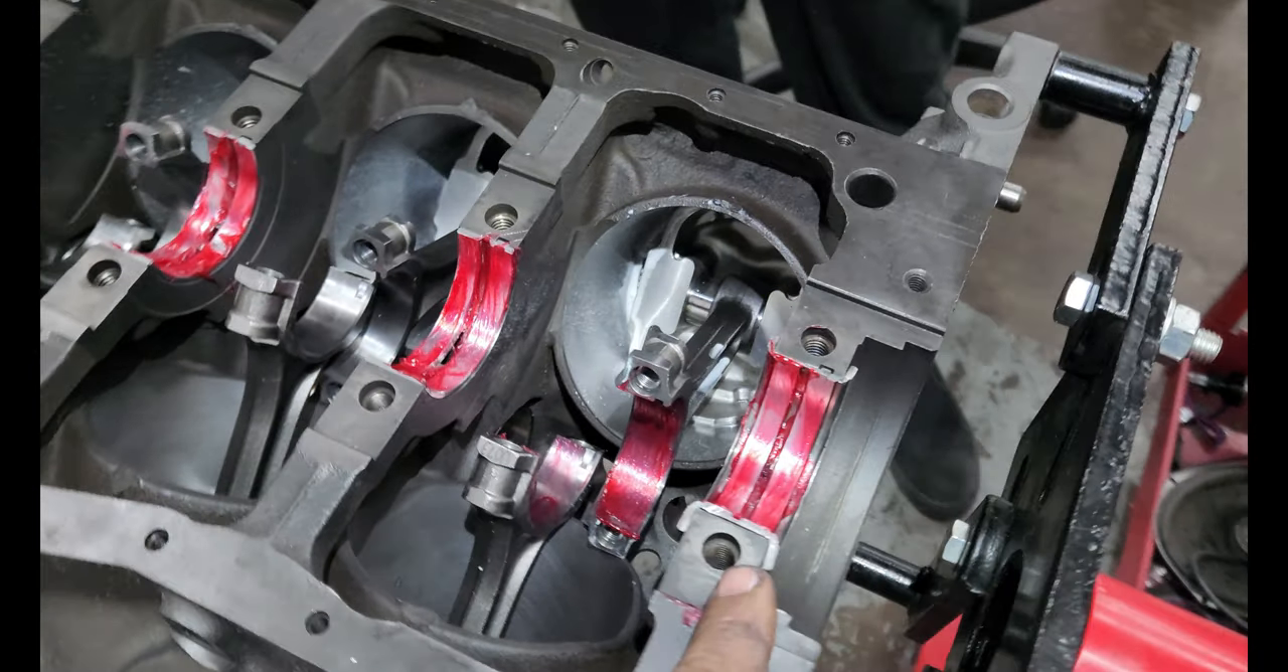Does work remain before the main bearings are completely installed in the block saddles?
No.